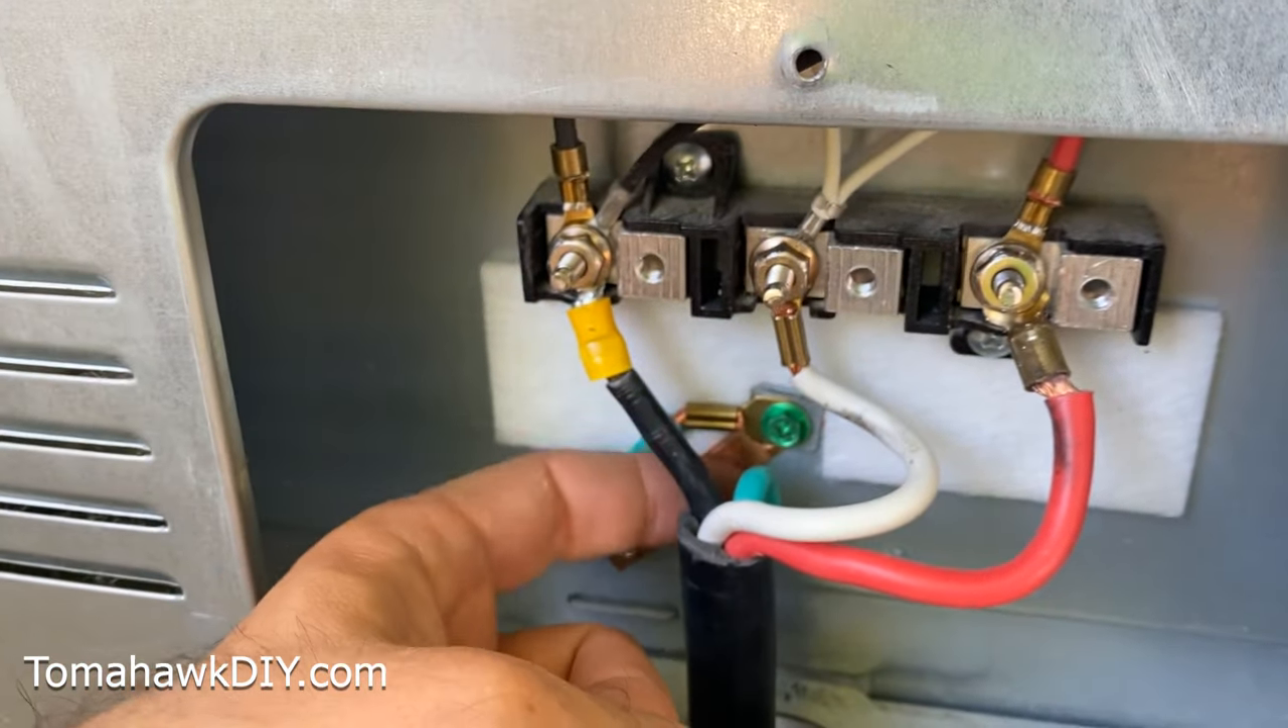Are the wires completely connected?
Yes.